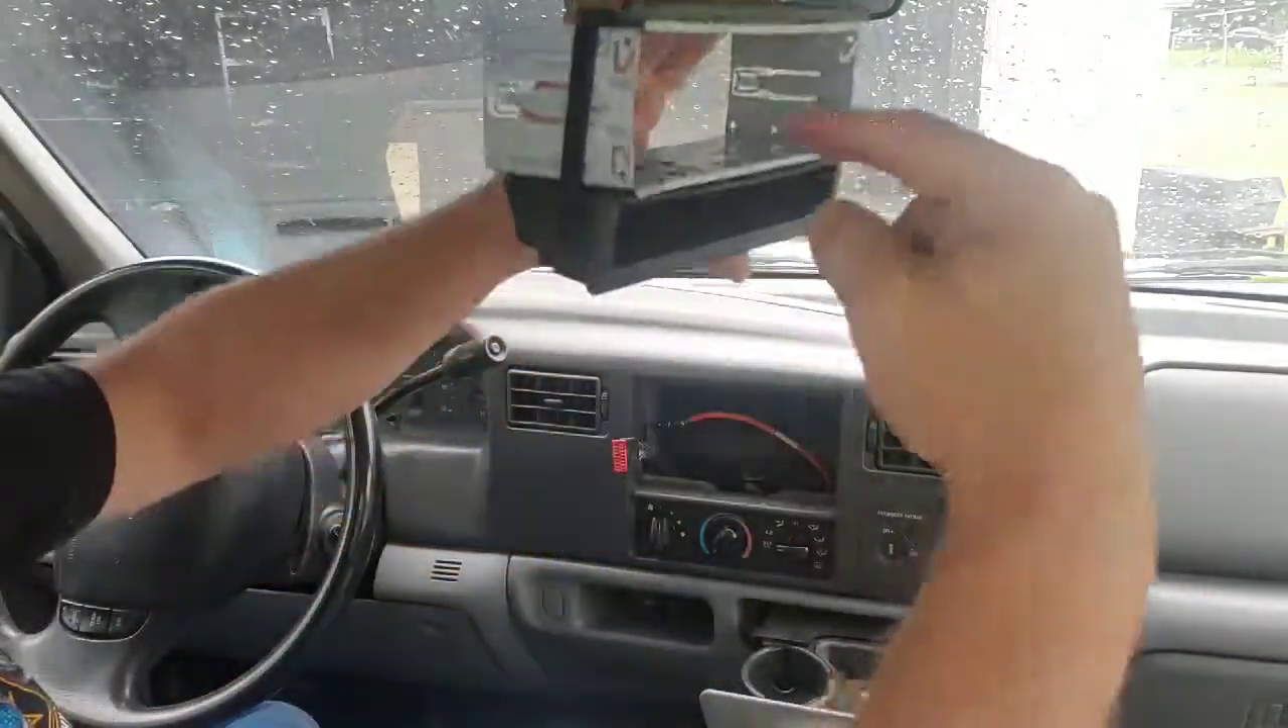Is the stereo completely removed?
Yes.